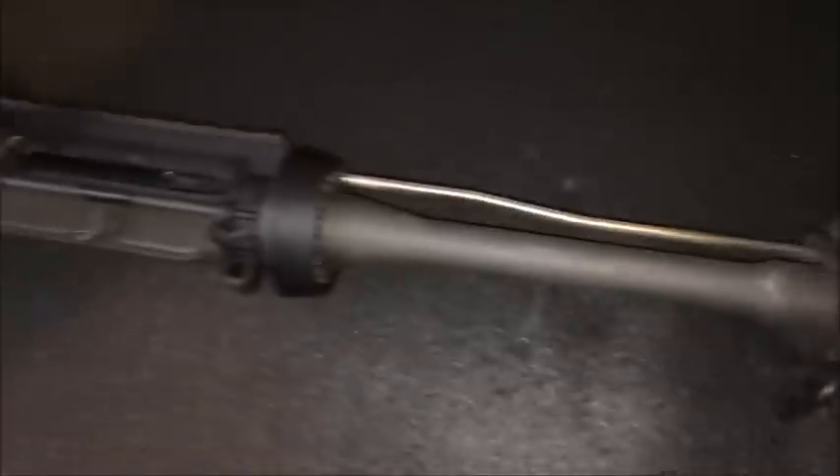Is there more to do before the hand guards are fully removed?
No.